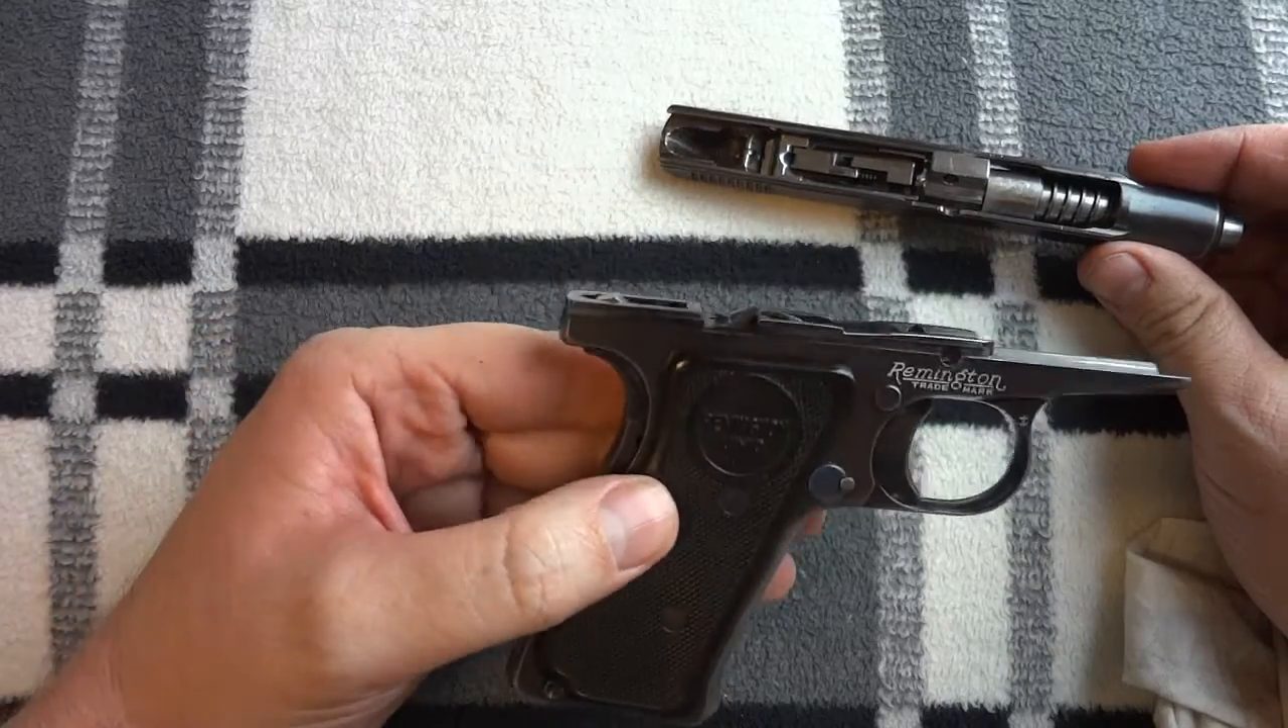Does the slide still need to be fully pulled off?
No.